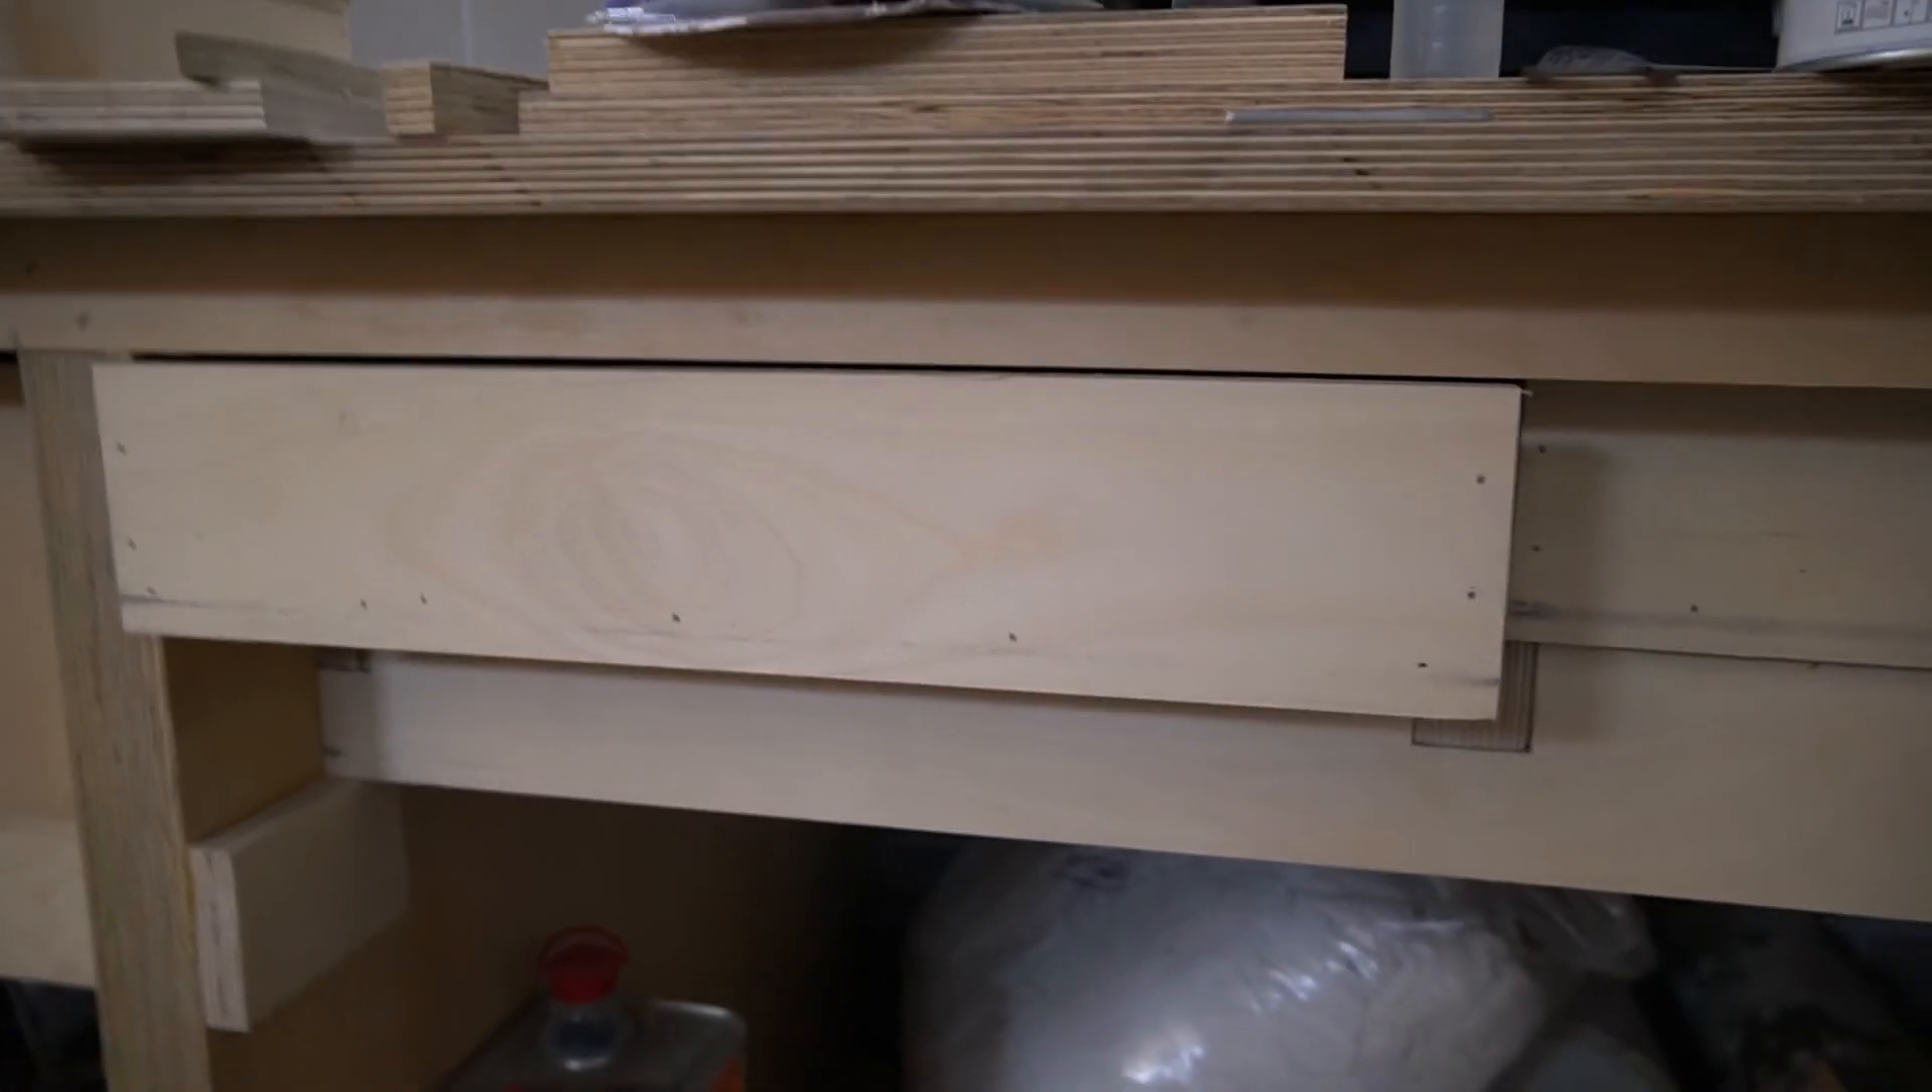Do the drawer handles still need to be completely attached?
Yes.